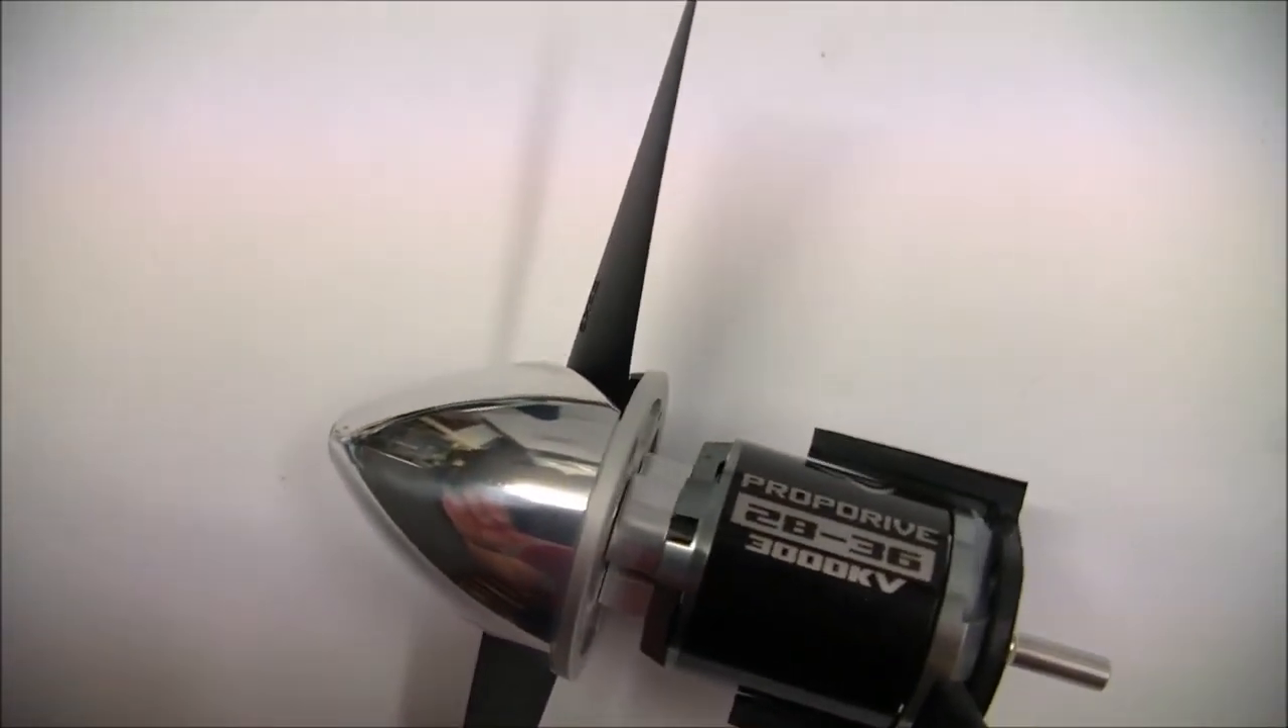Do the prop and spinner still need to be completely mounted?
No.